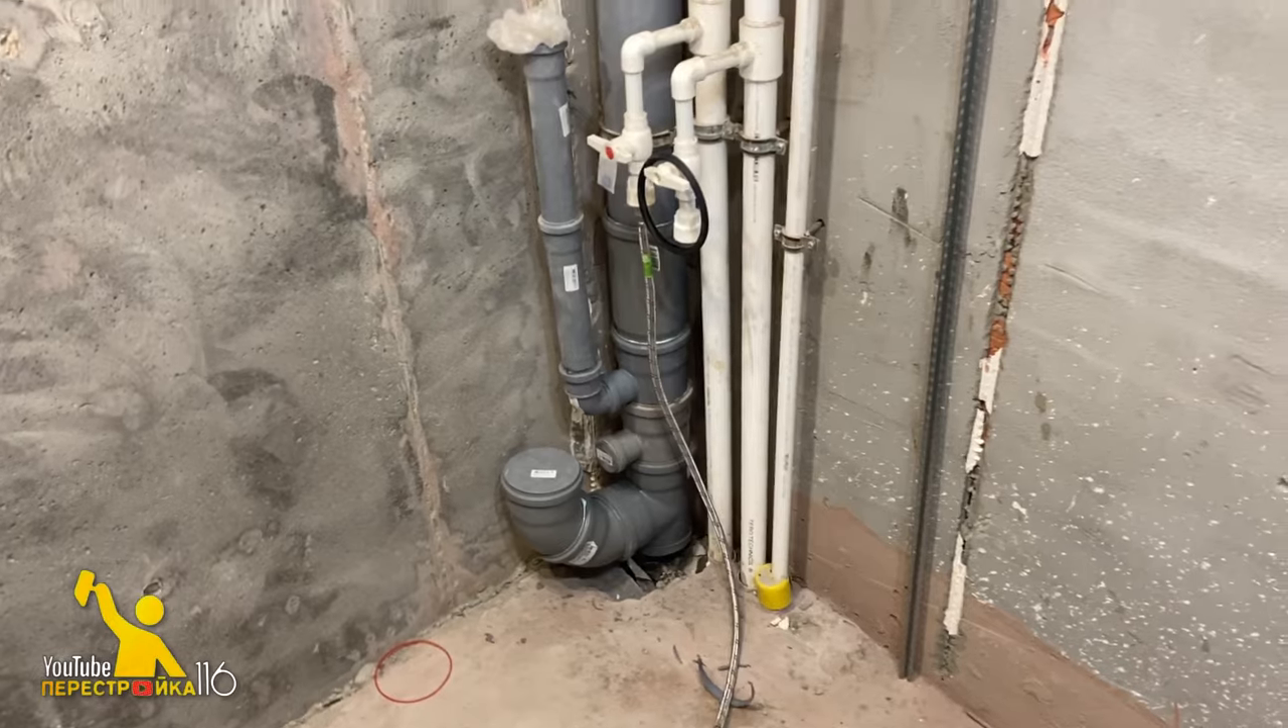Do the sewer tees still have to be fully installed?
No.